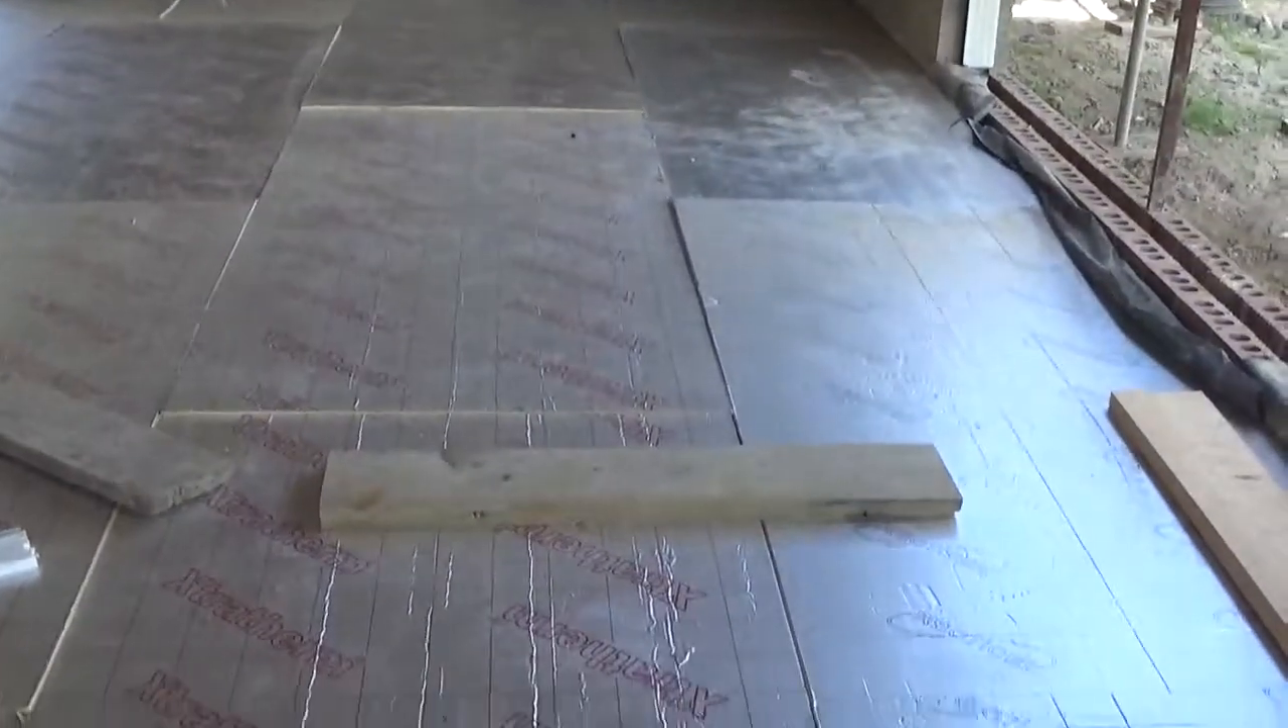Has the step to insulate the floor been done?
Yes.